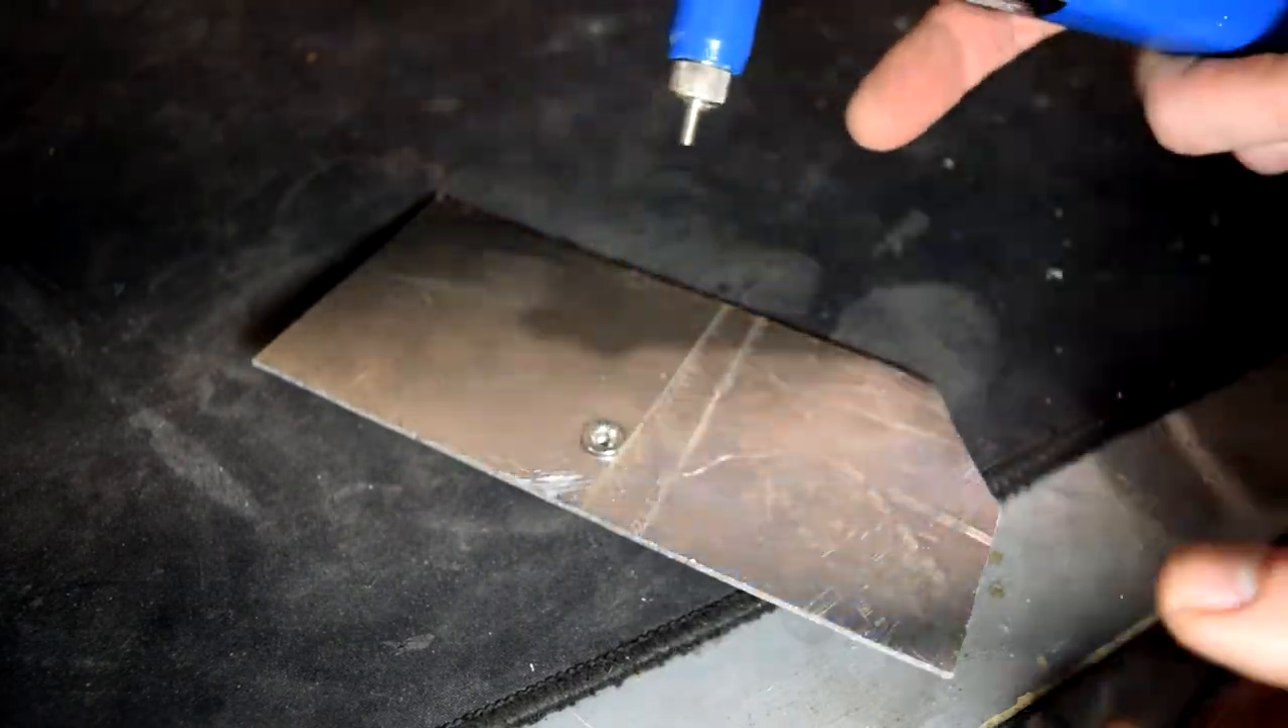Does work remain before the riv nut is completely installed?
No.